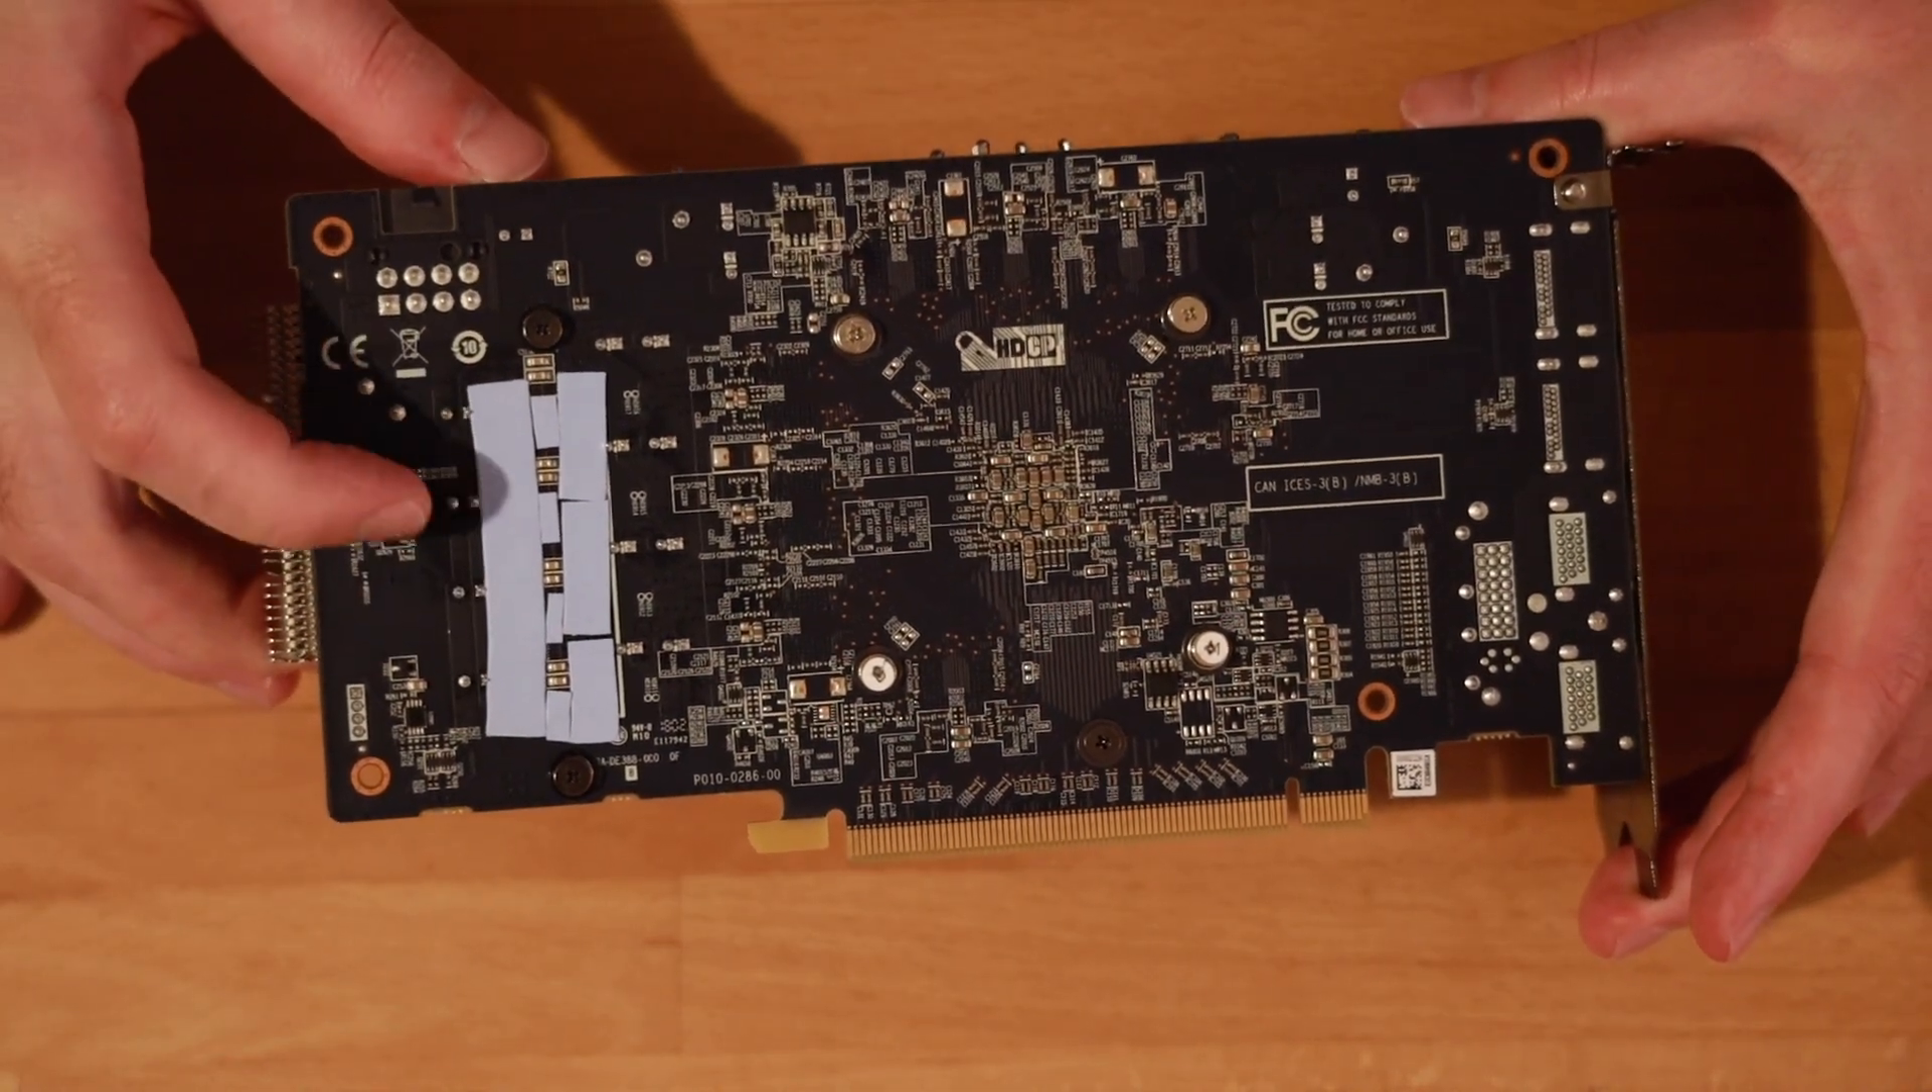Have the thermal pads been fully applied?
Yes.